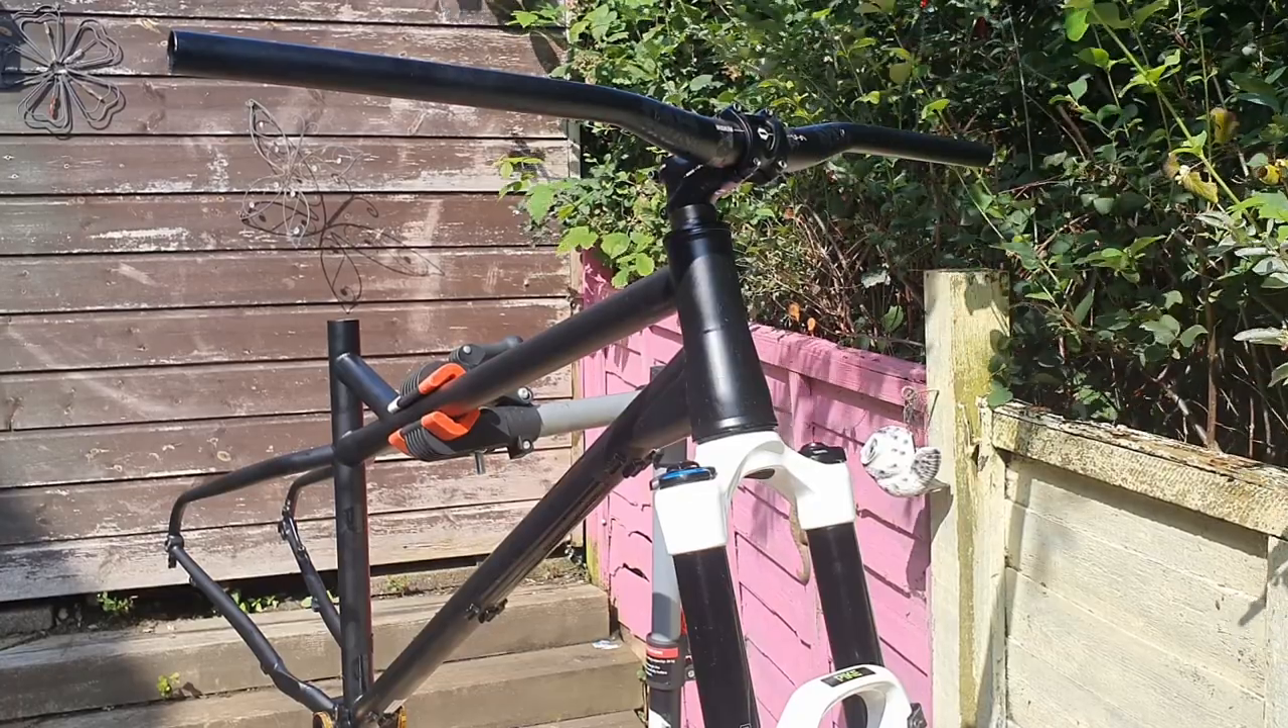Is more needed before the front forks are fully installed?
No.